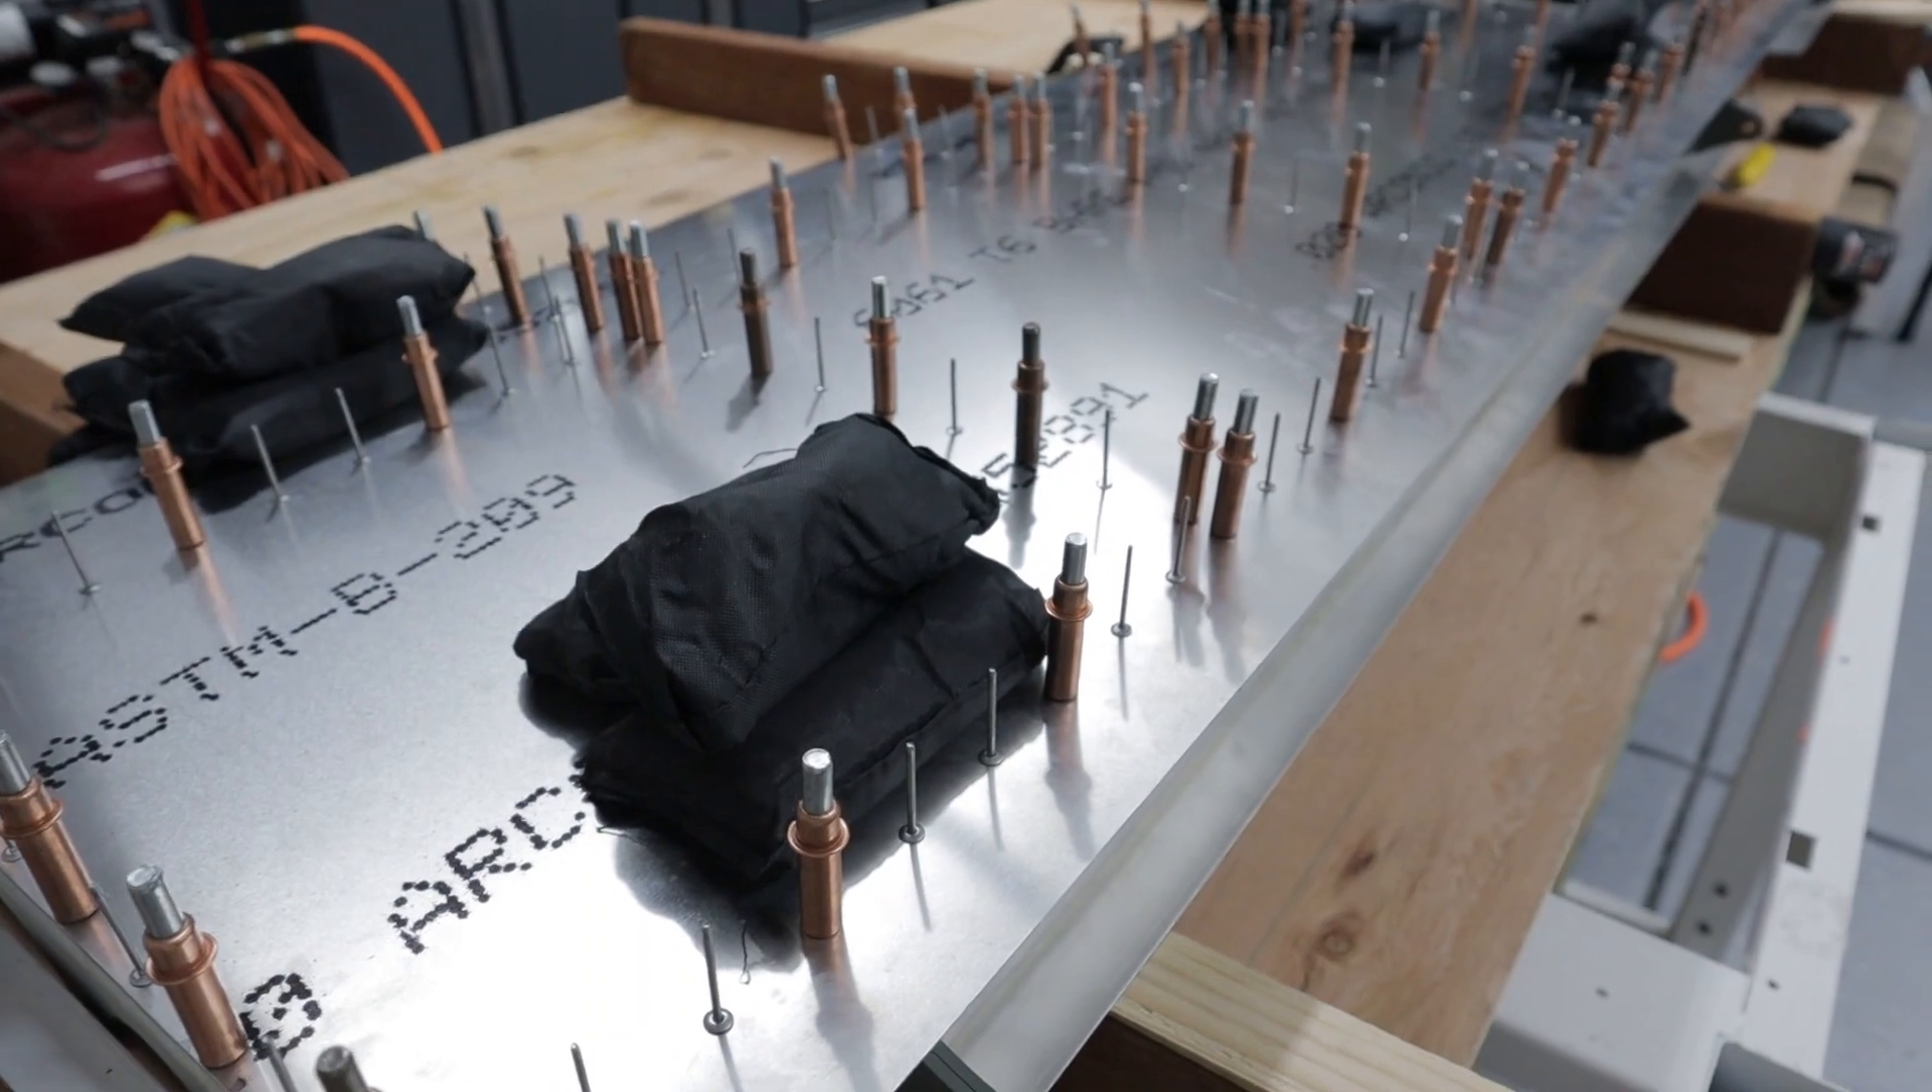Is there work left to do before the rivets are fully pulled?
Yes.